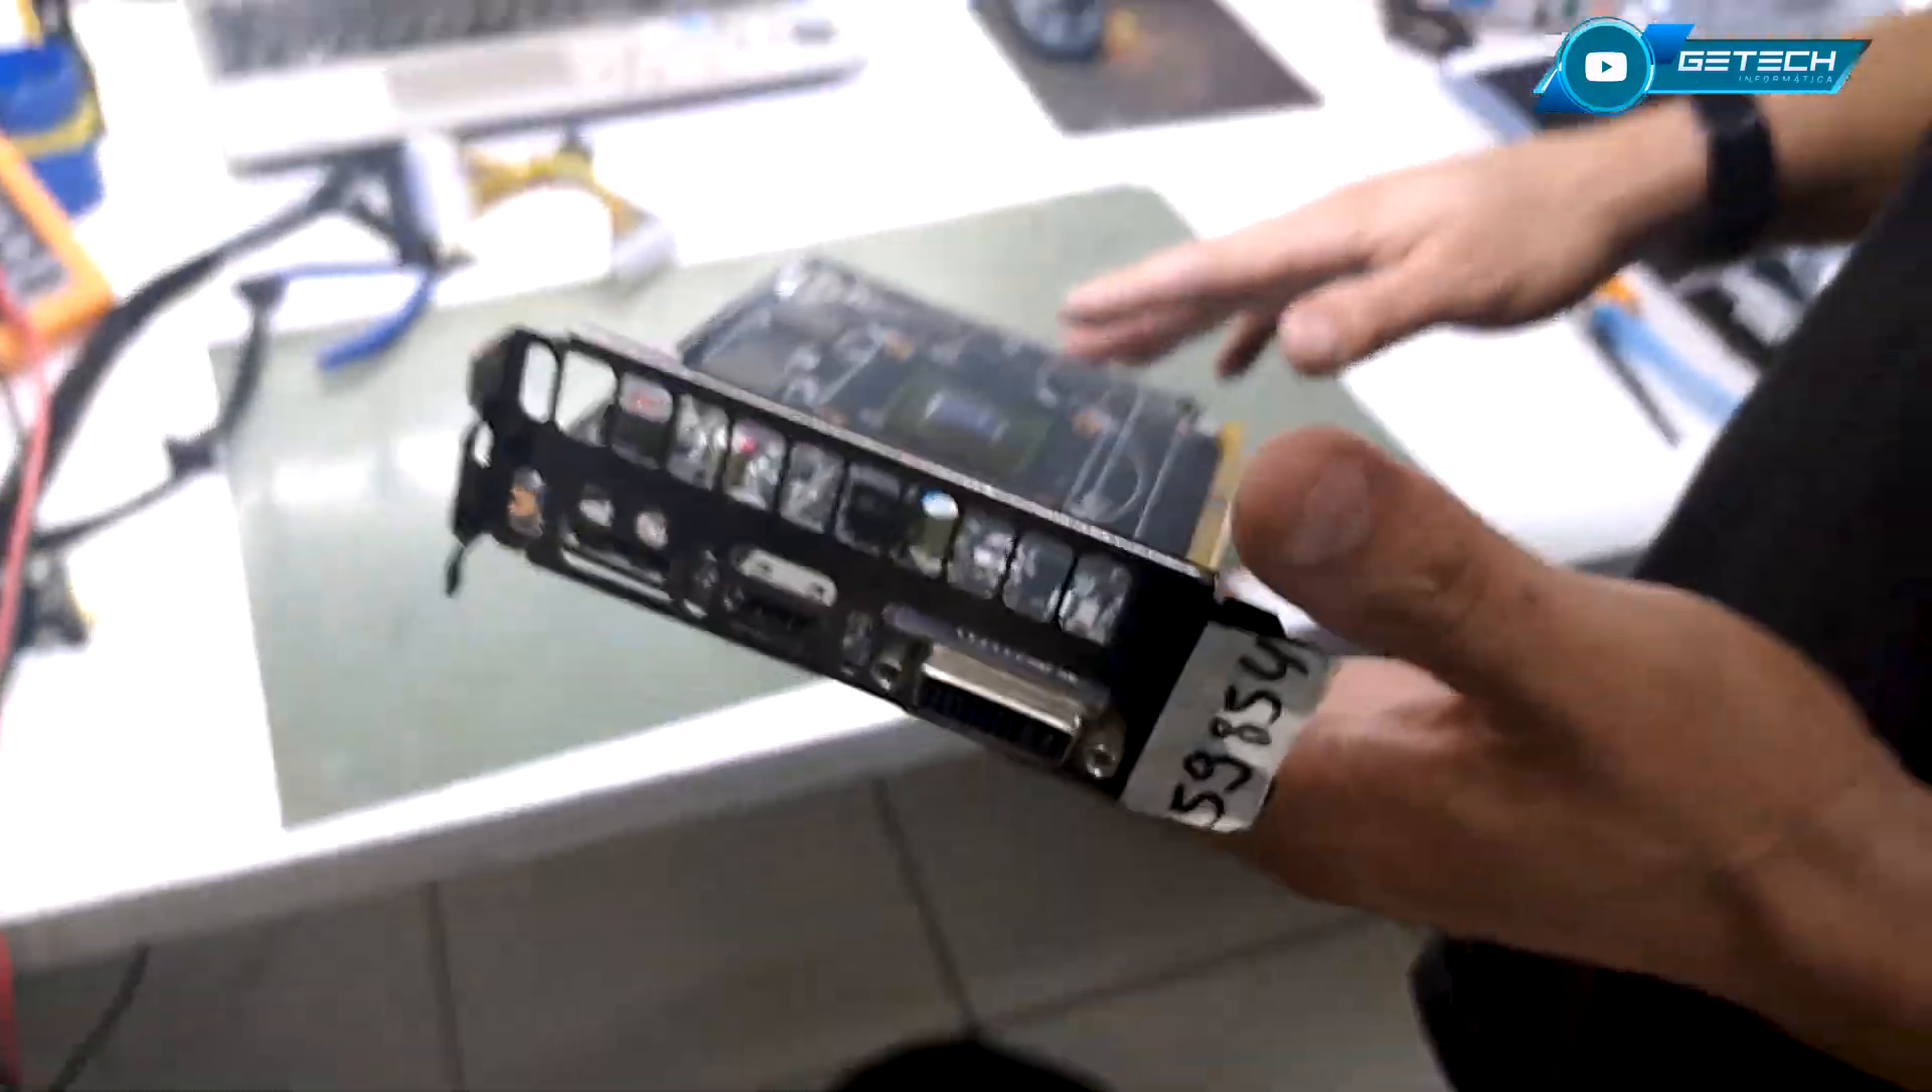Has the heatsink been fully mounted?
No.